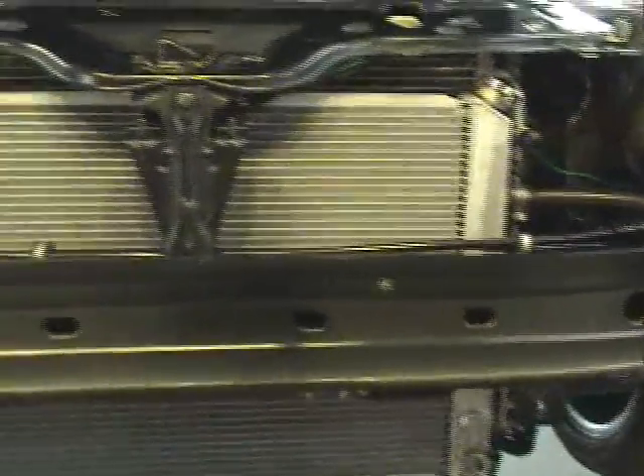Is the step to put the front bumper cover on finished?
No.